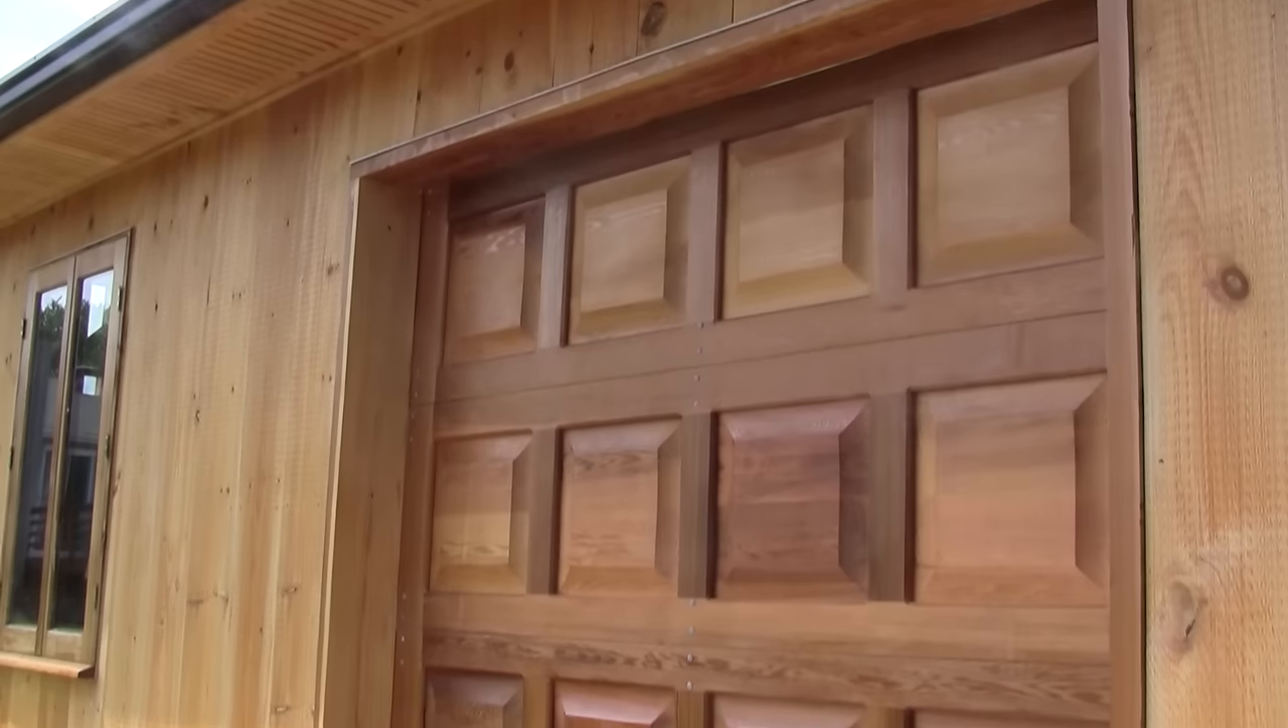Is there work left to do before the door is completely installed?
No.